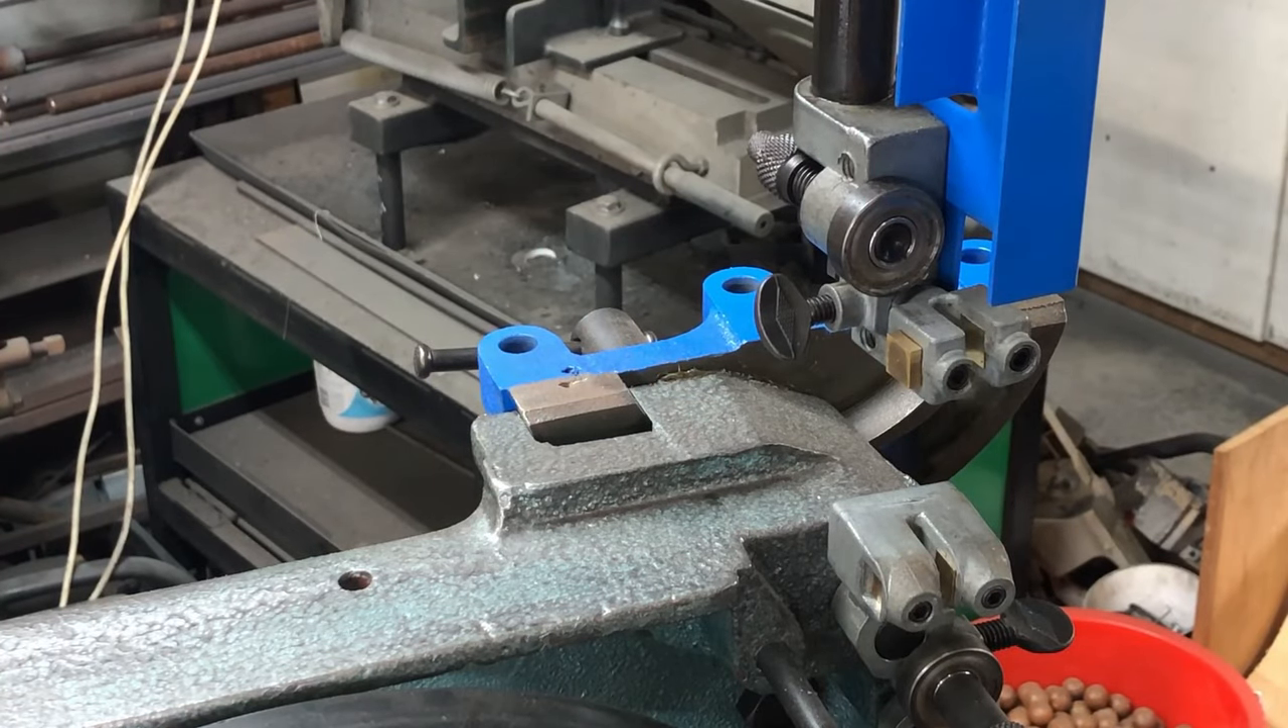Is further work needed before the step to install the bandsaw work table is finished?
Yes.